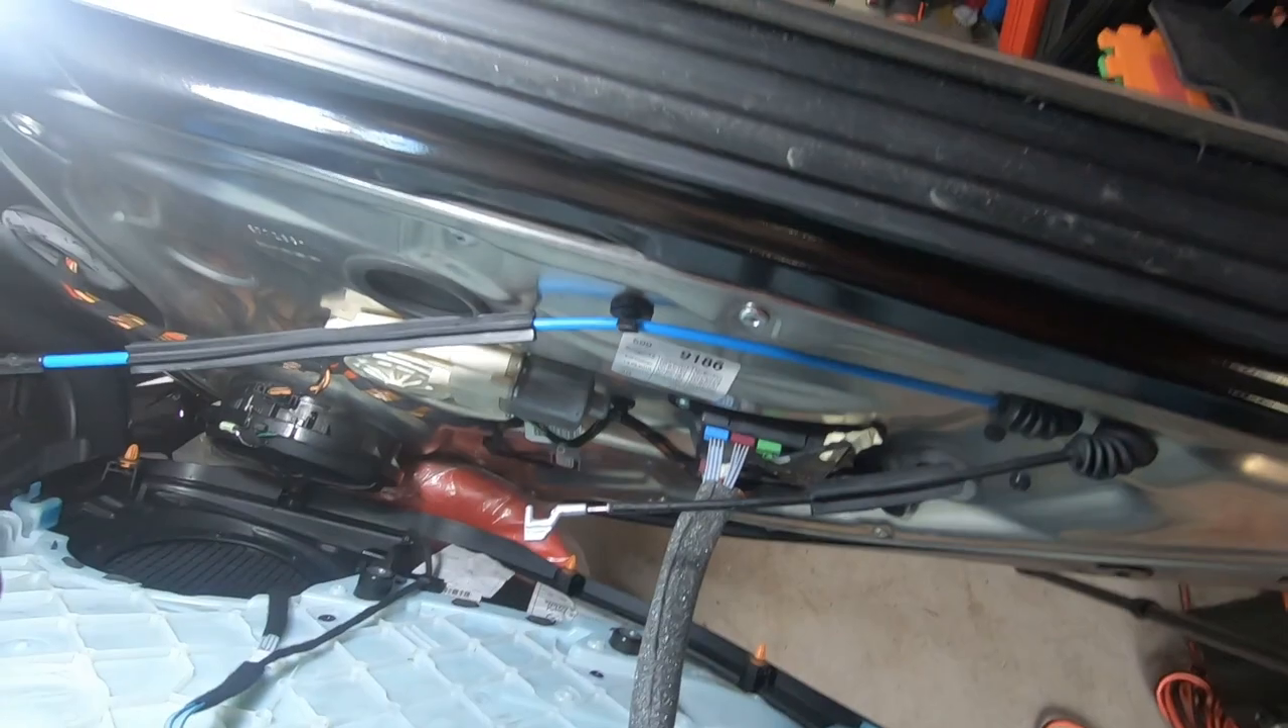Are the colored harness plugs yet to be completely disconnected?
Yes.